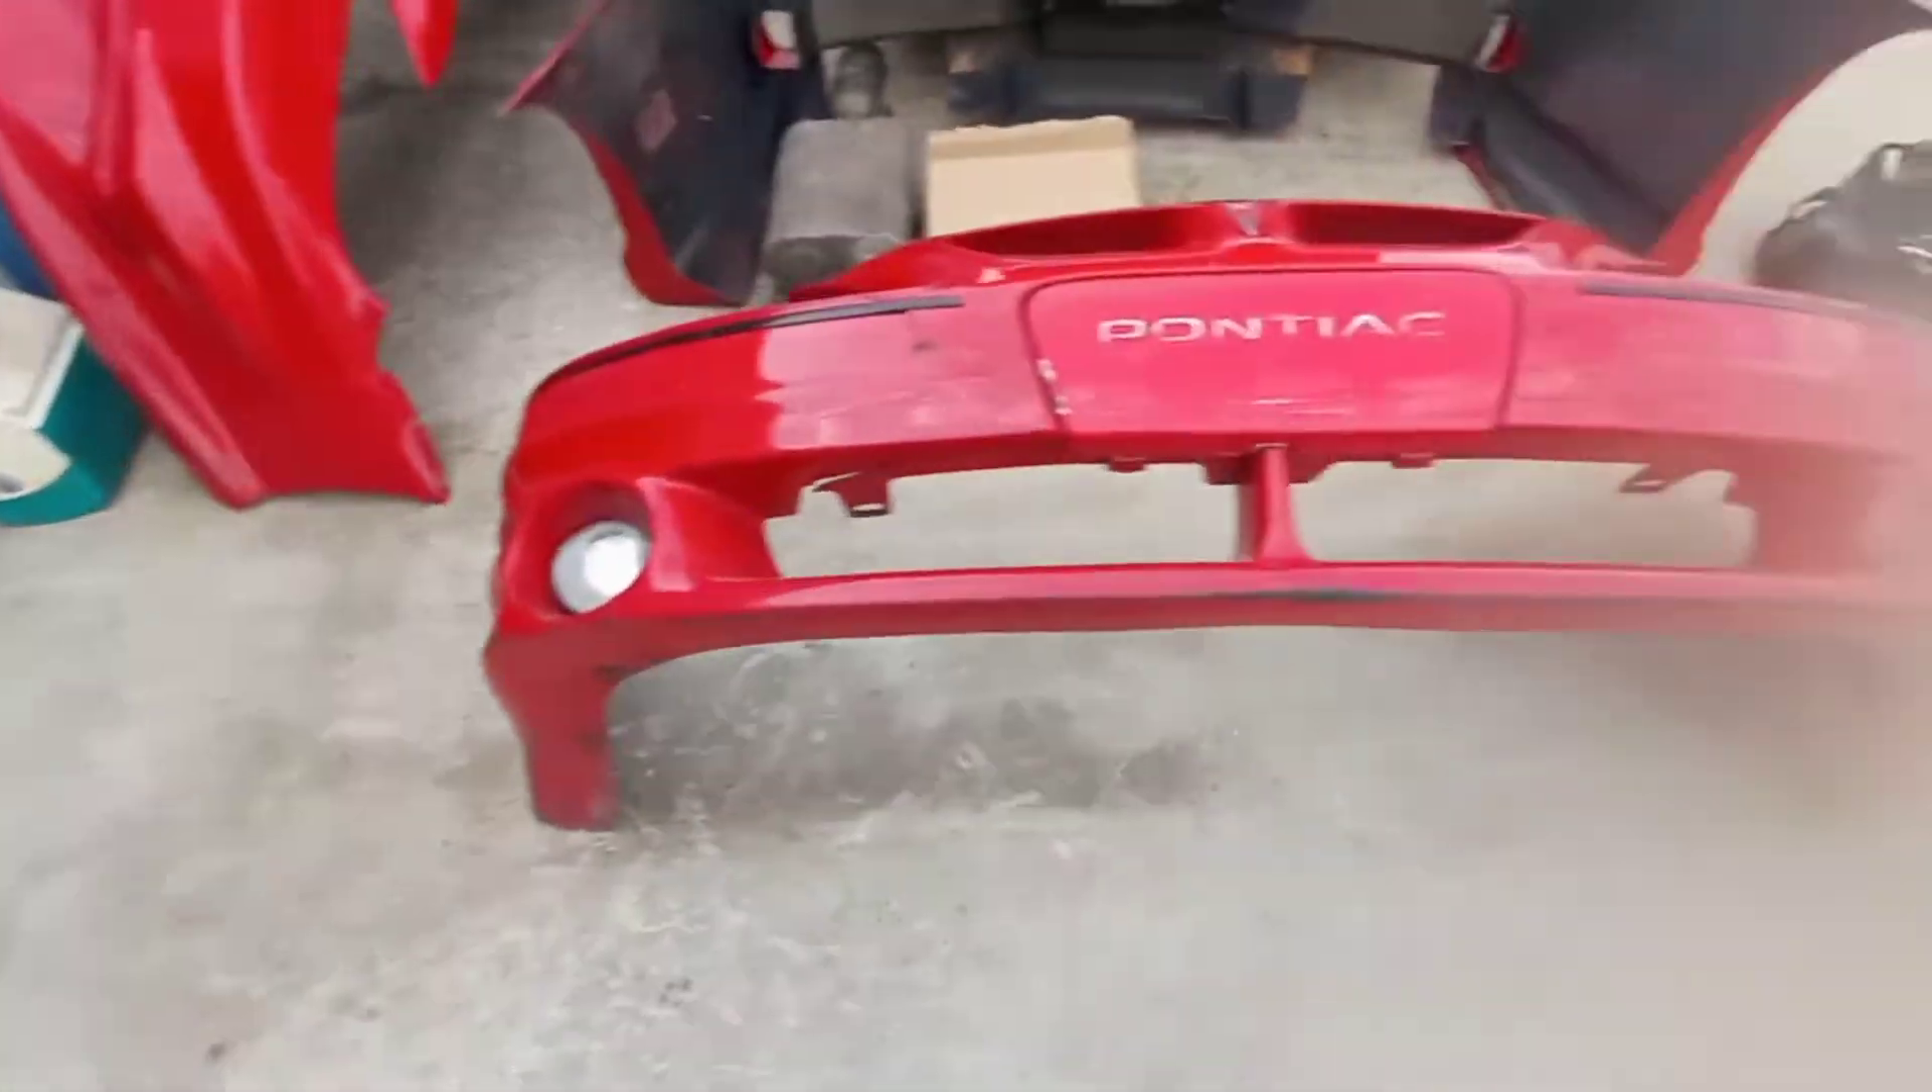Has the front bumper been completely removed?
Yes.